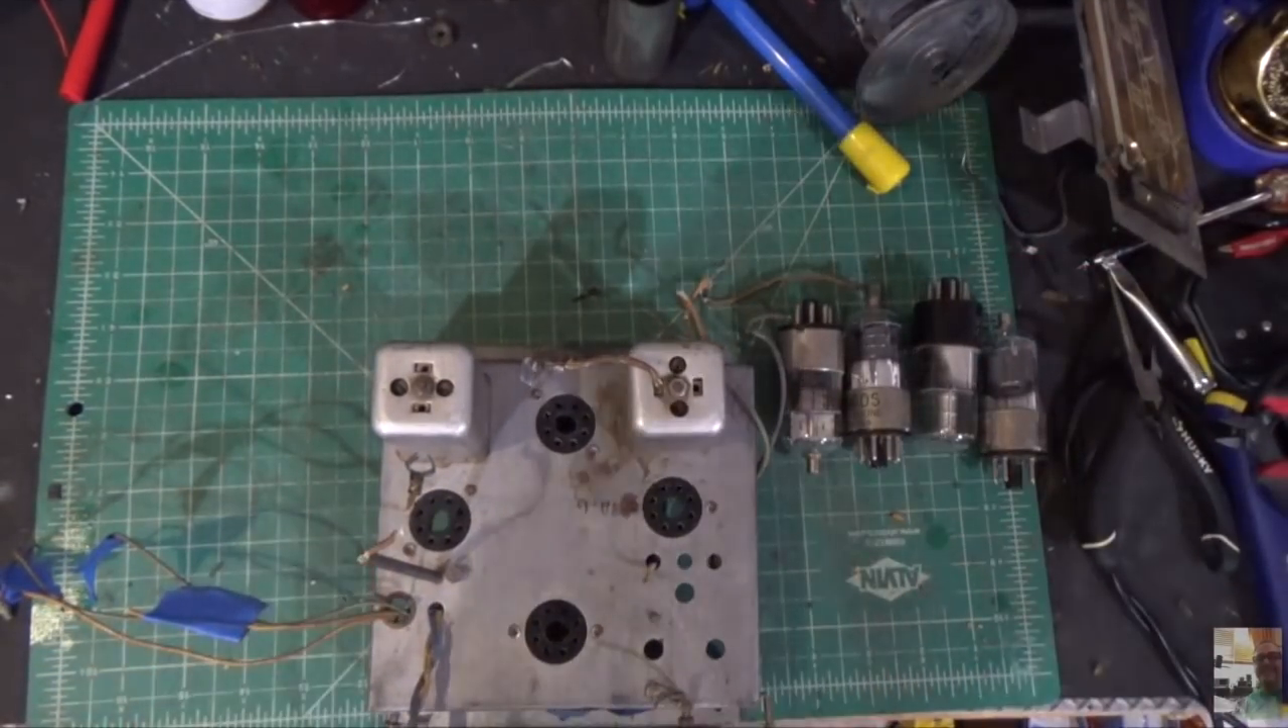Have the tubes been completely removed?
Yes.